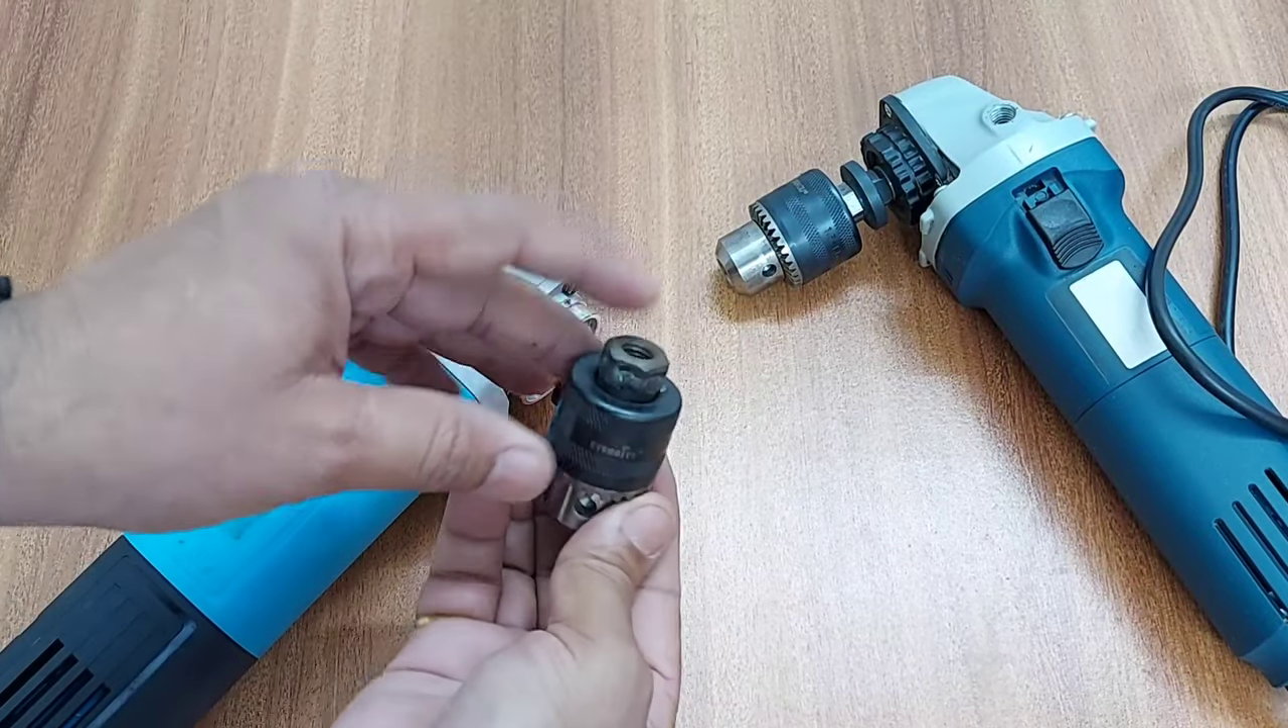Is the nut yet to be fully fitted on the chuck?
No.